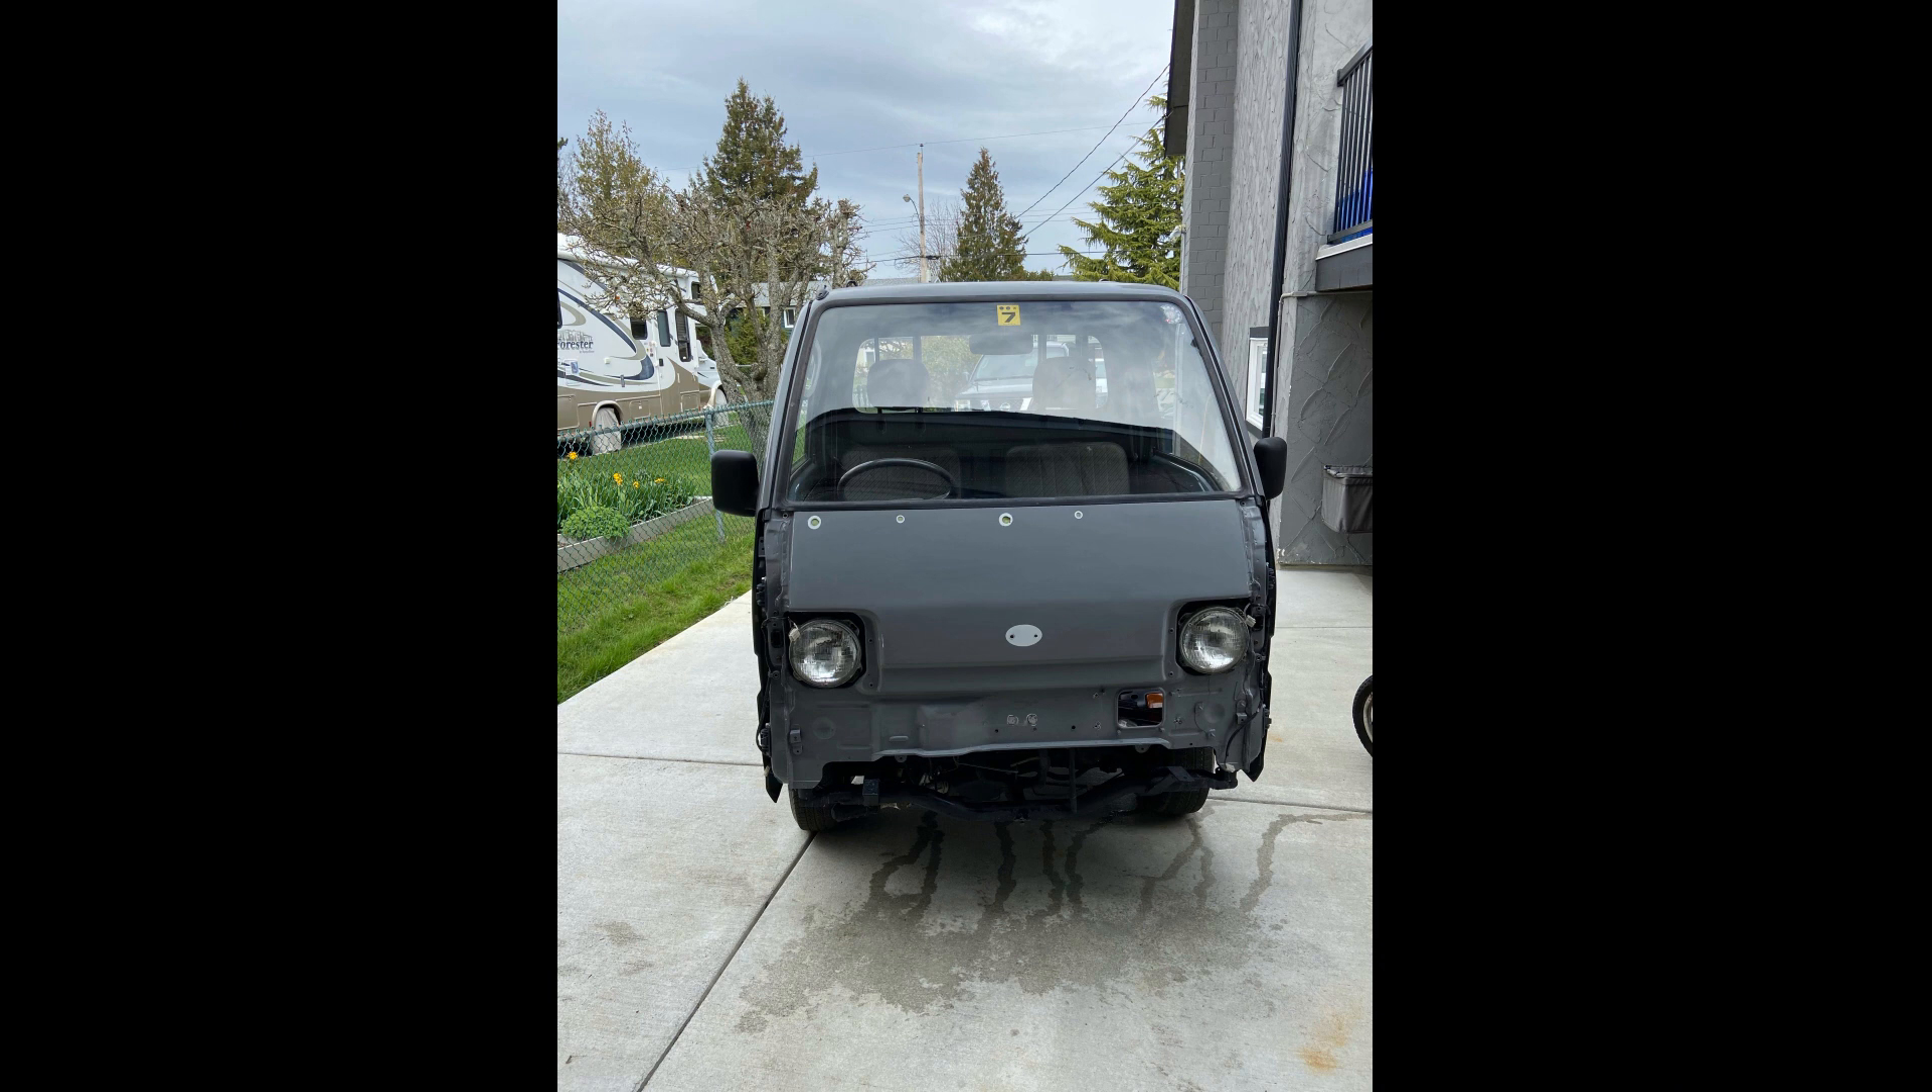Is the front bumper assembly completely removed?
Yes.